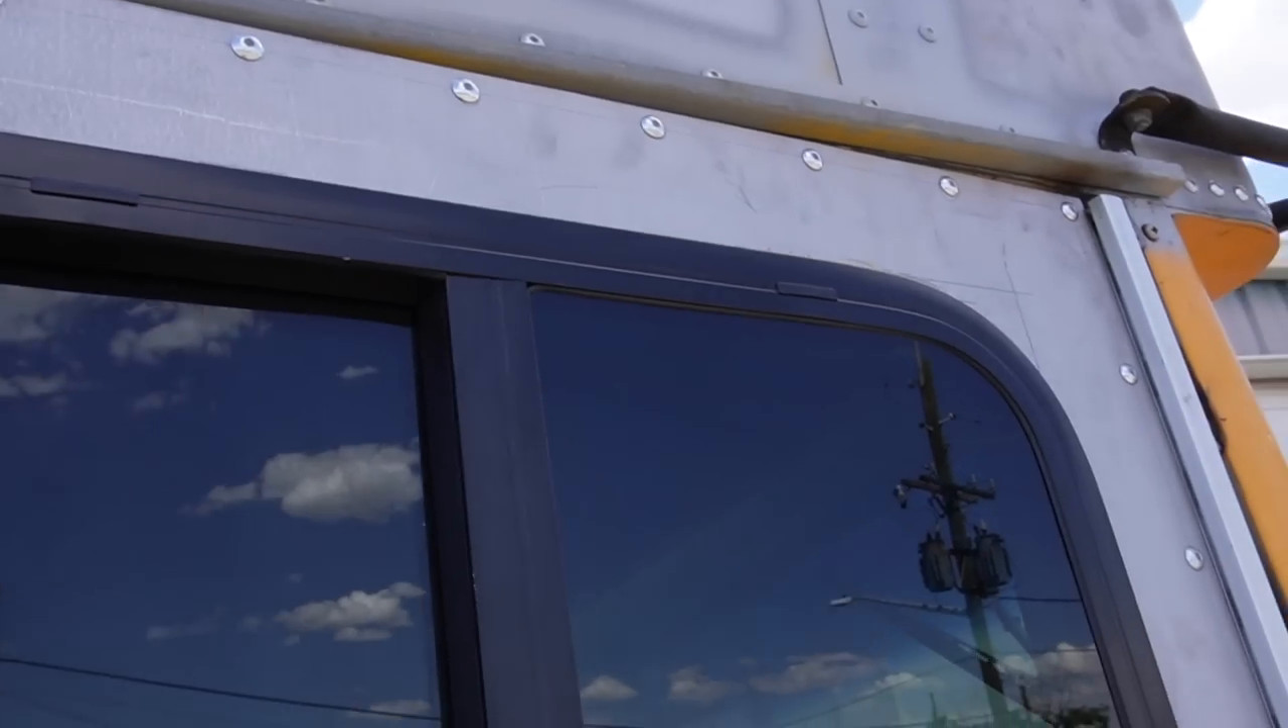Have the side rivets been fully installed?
Yes.